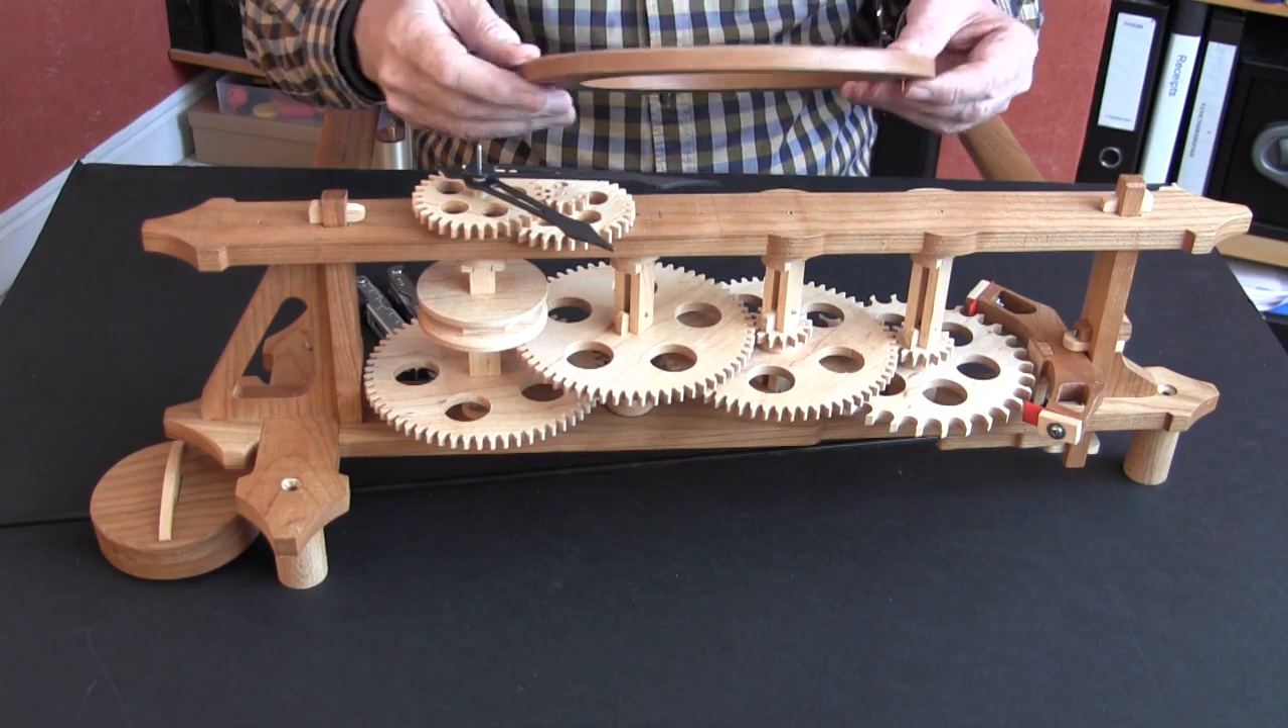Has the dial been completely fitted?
No.